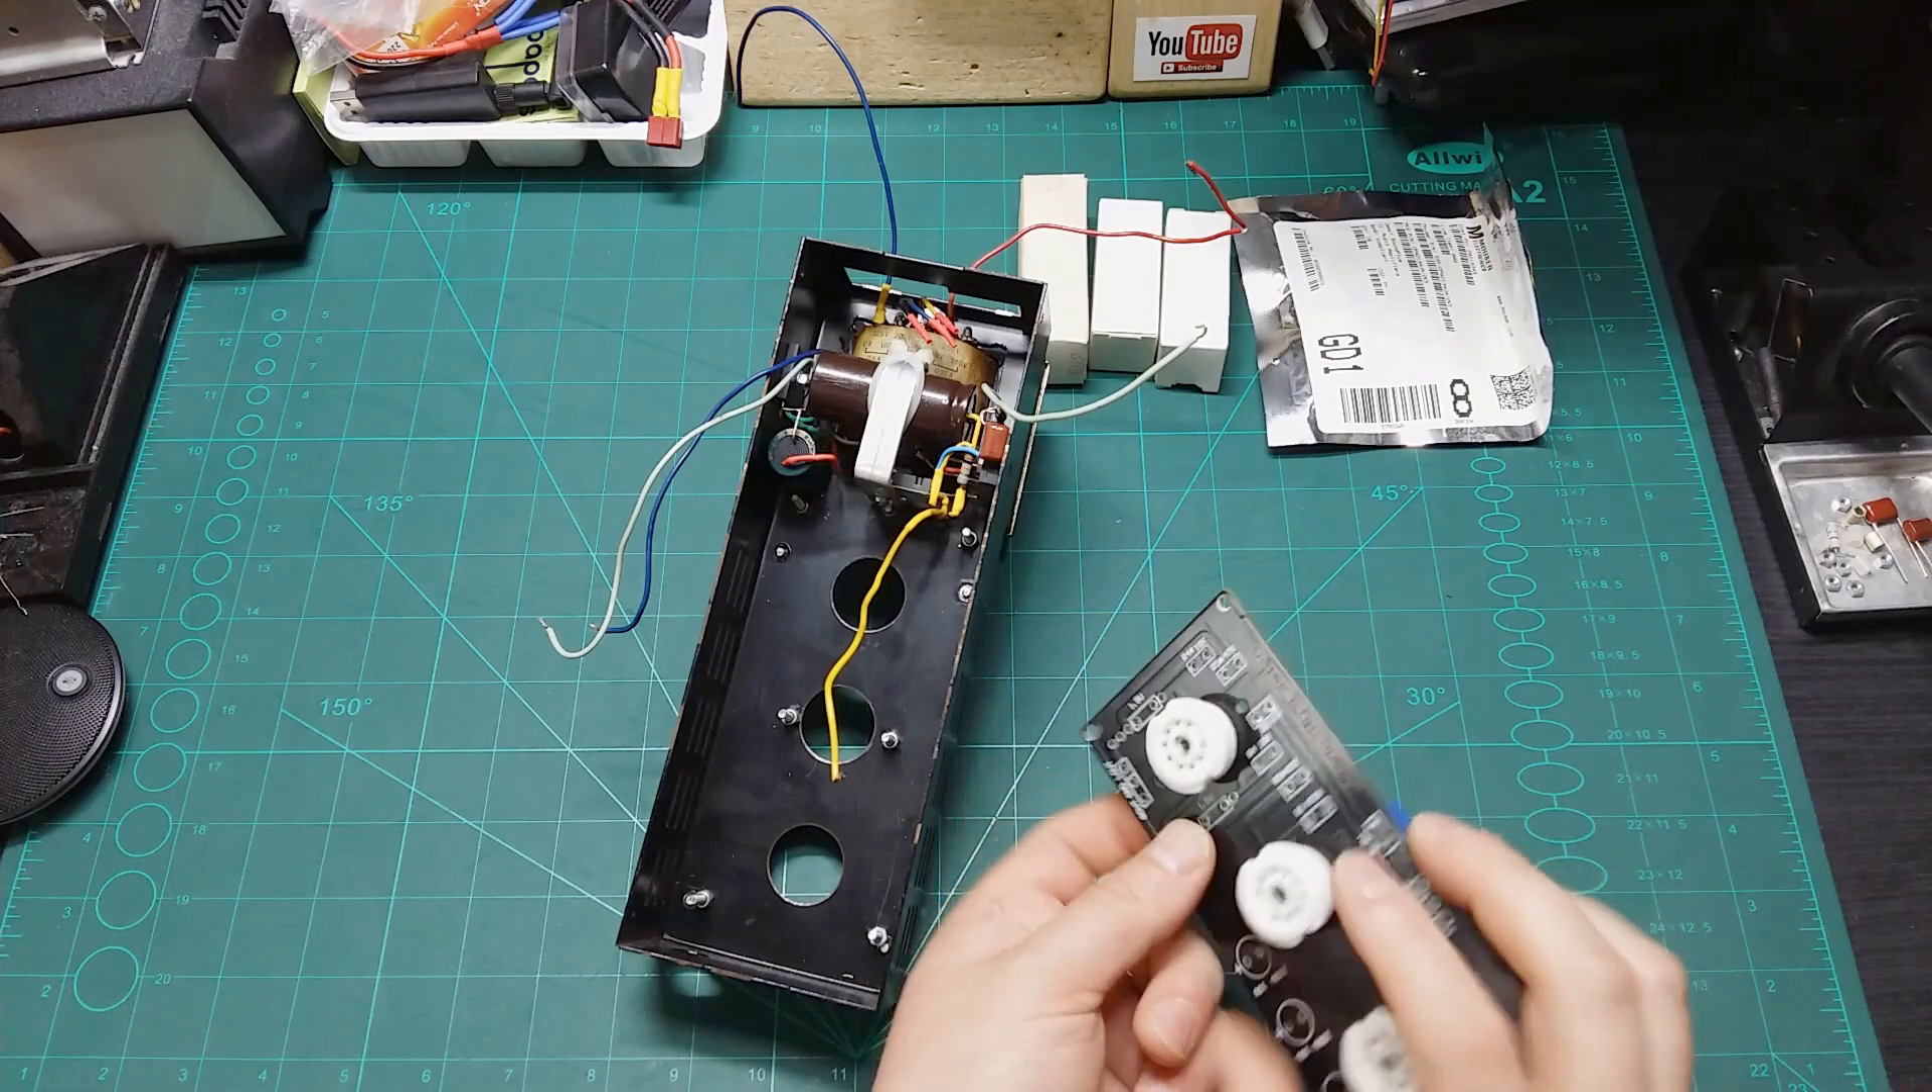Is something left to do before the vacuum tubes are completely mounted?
Yes.